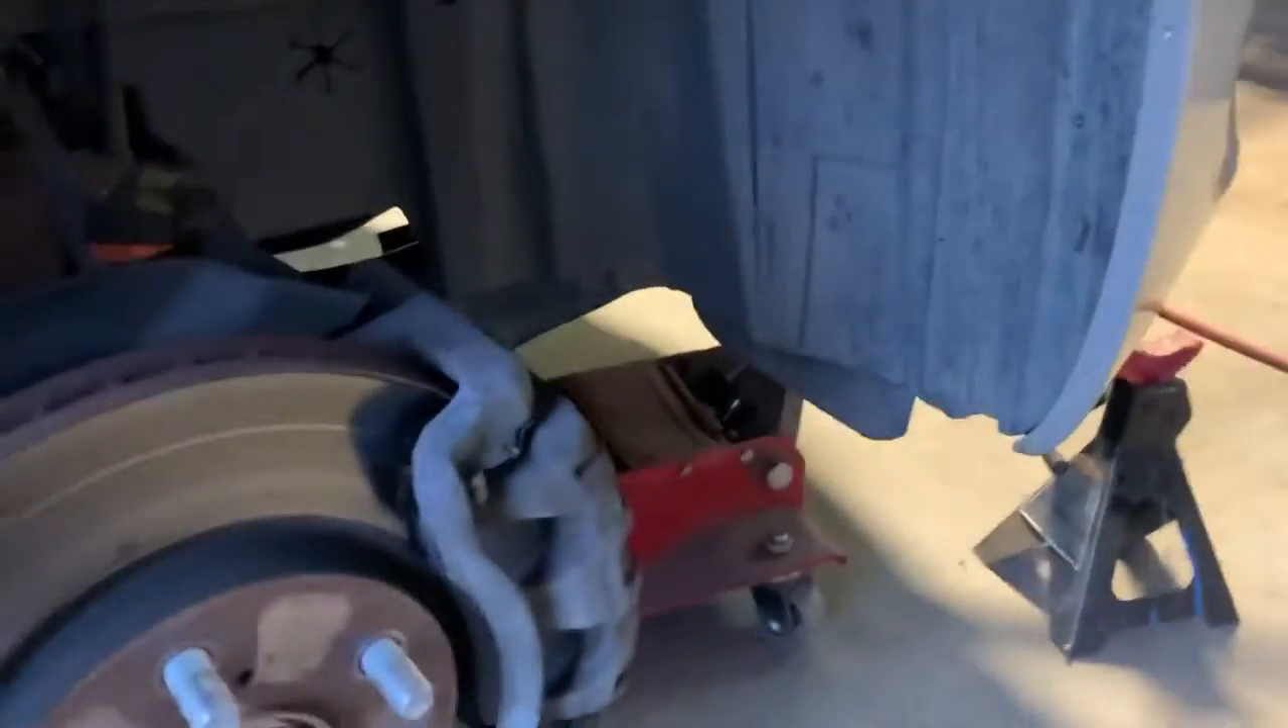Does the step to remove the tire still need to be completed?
No.